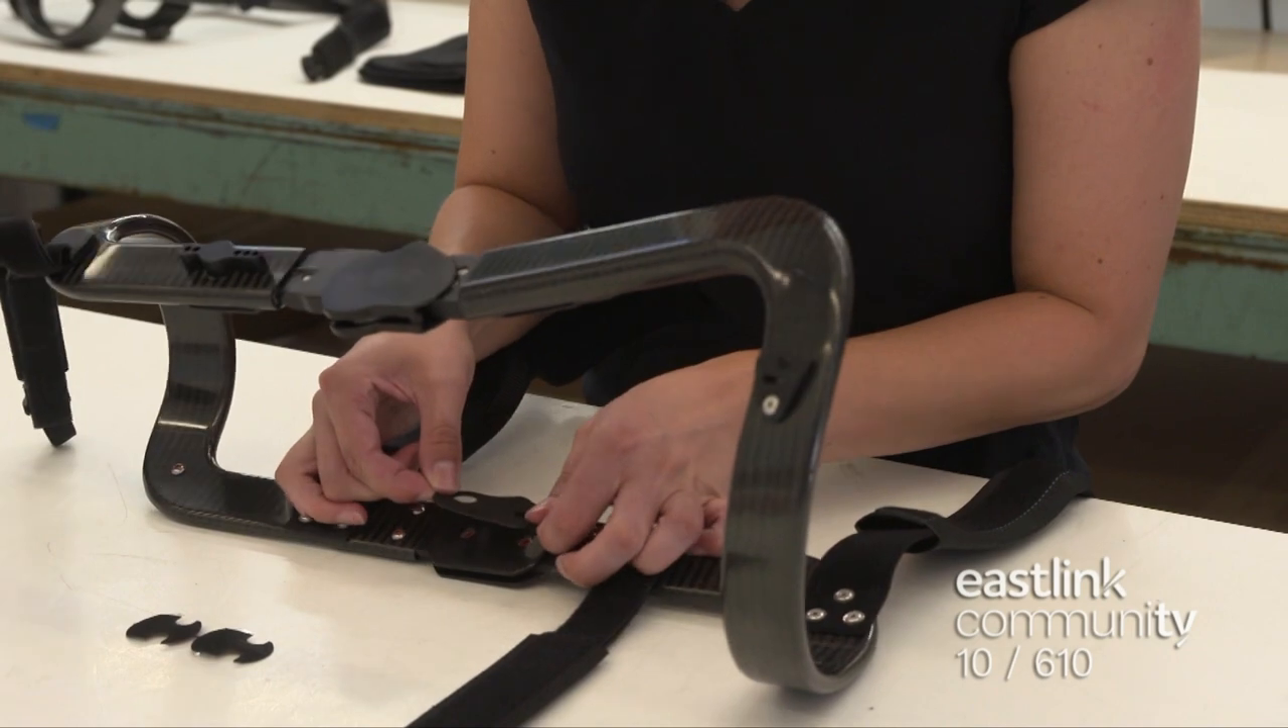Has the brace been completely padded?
No.